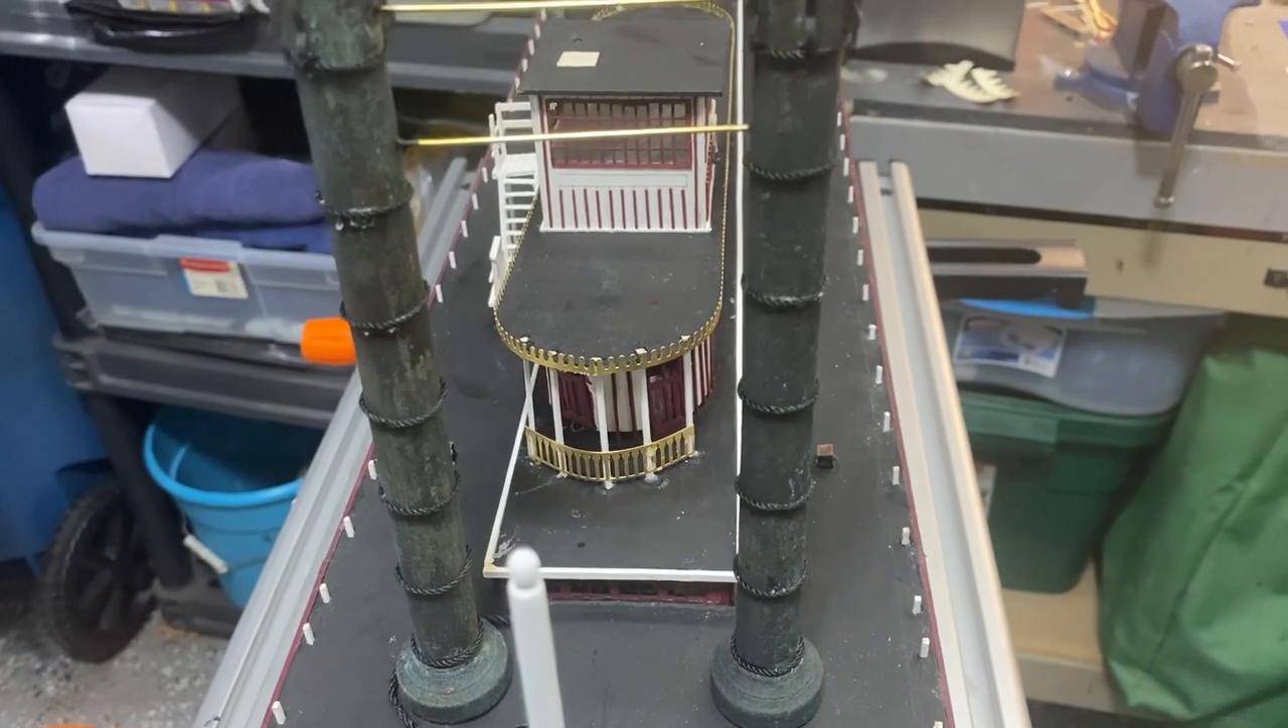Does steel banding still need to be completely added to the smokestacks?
No.